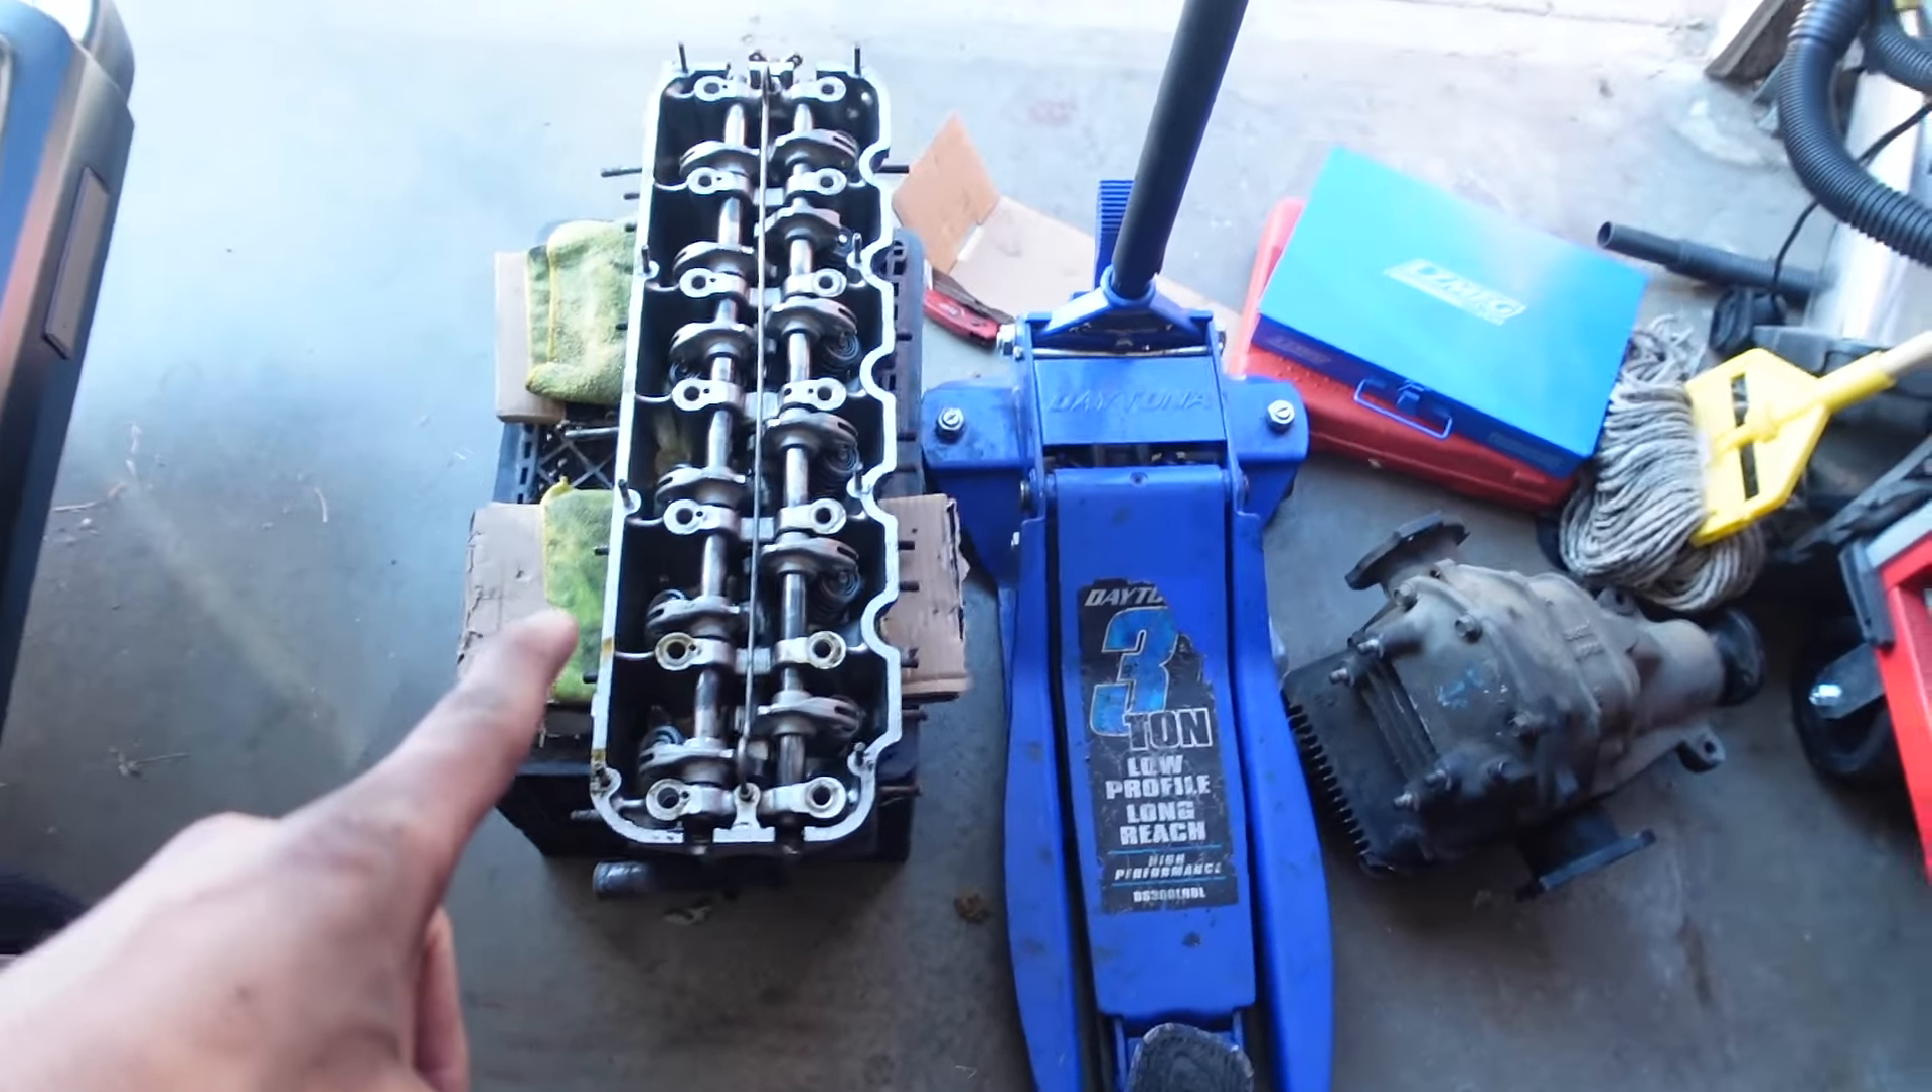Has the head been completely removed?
Yes.